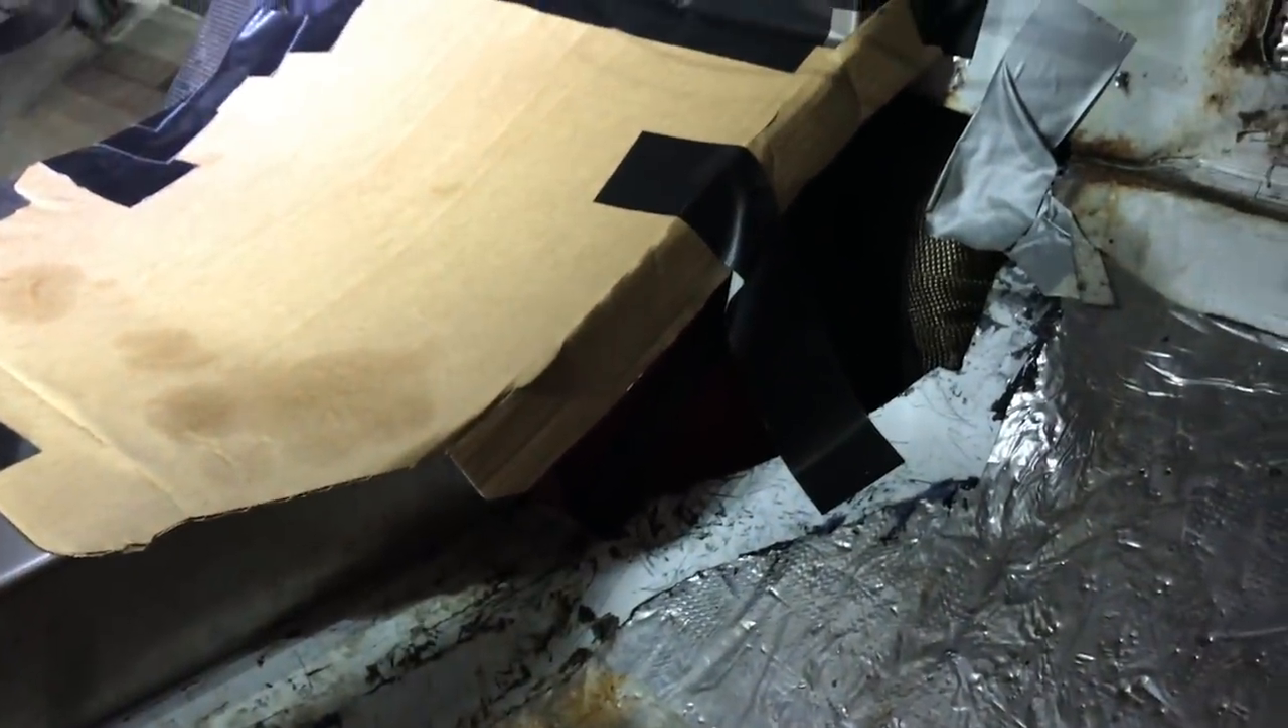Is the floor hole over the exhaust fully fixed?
No.